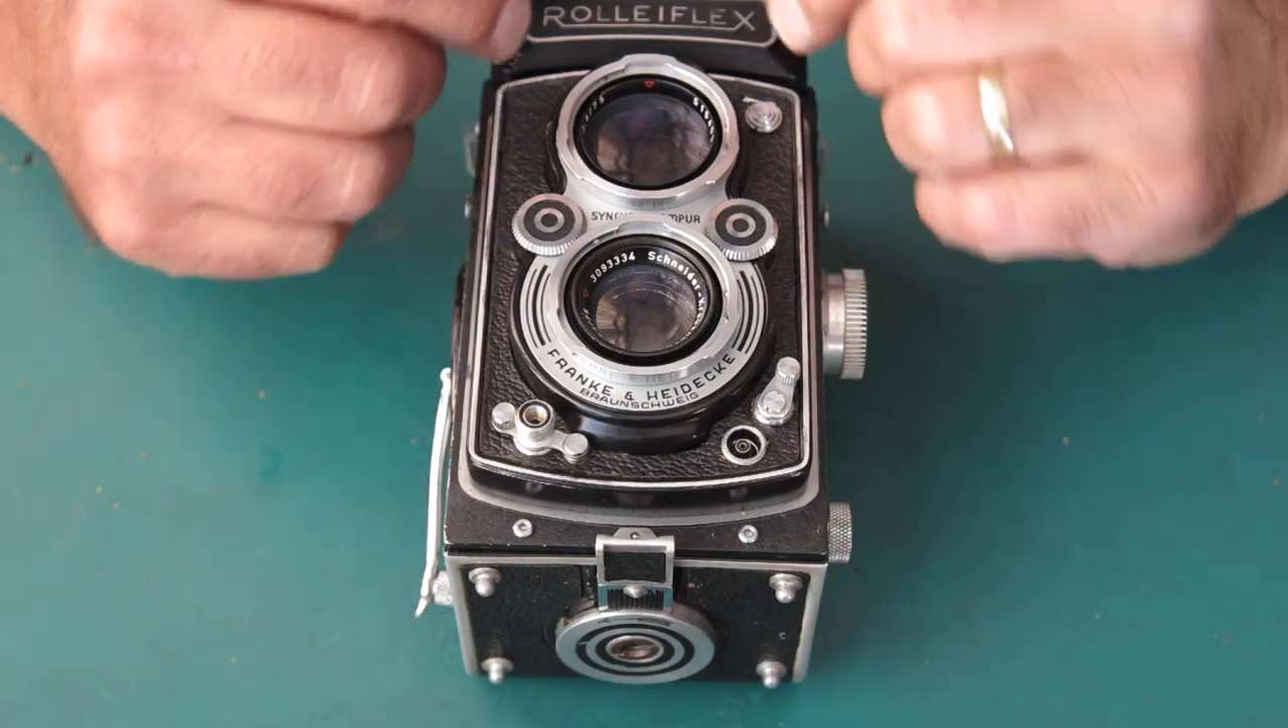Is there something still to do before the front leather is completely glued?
No.